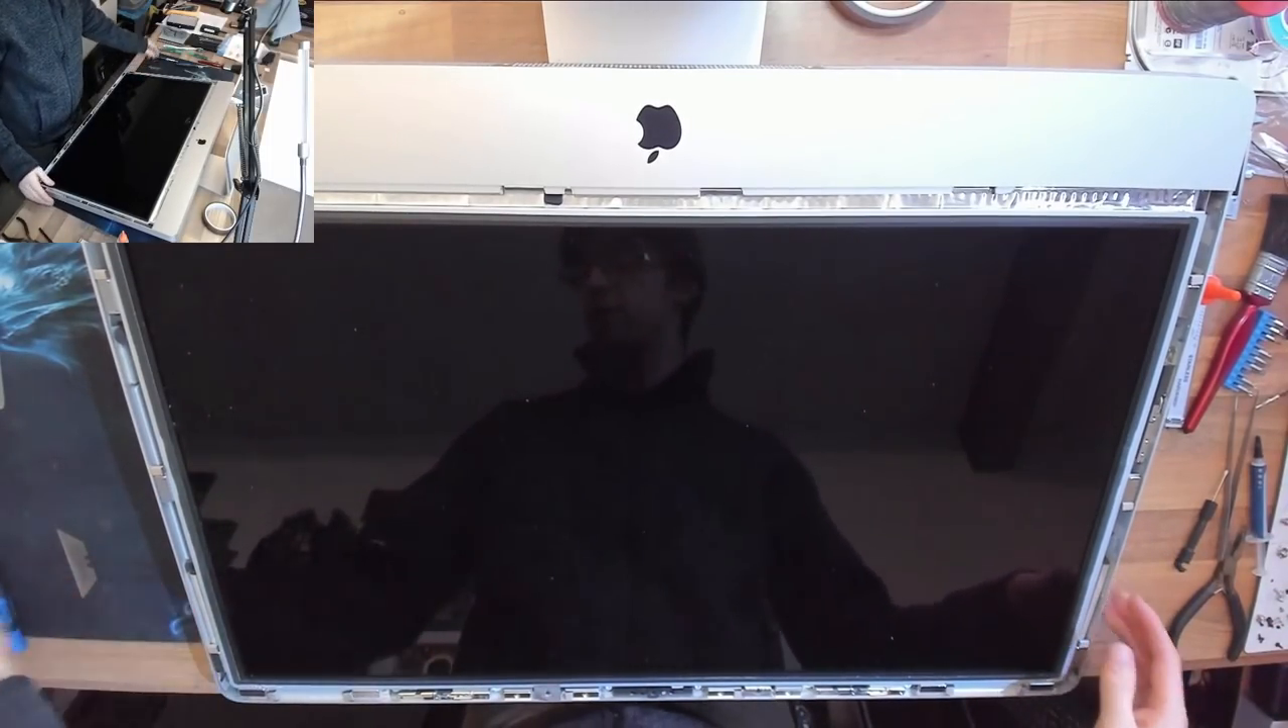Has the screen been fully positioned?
Yes.